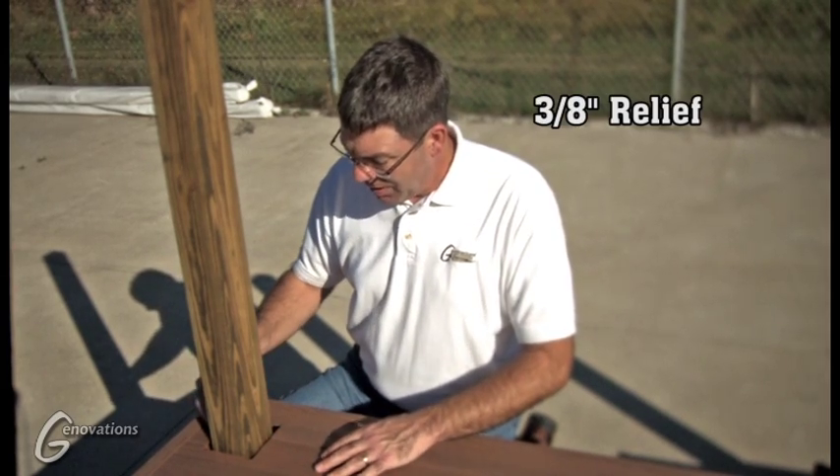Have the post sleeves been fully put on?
No.